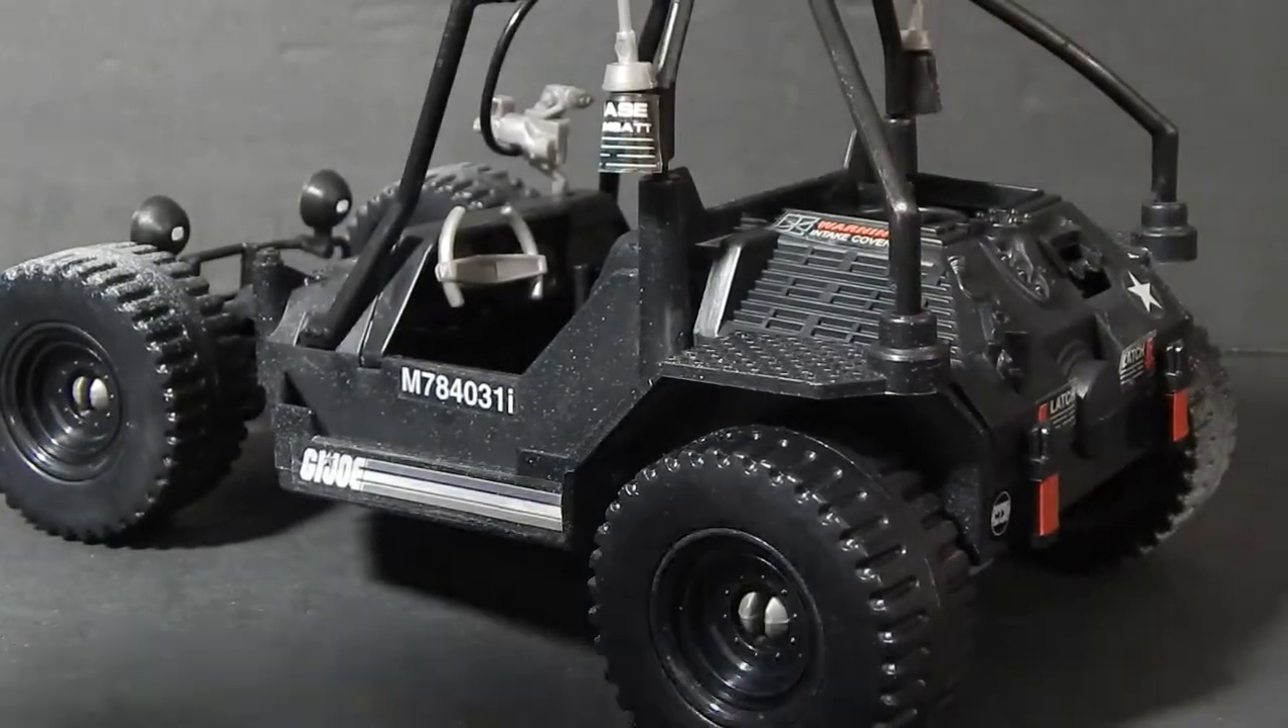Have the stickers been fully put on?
Yes.